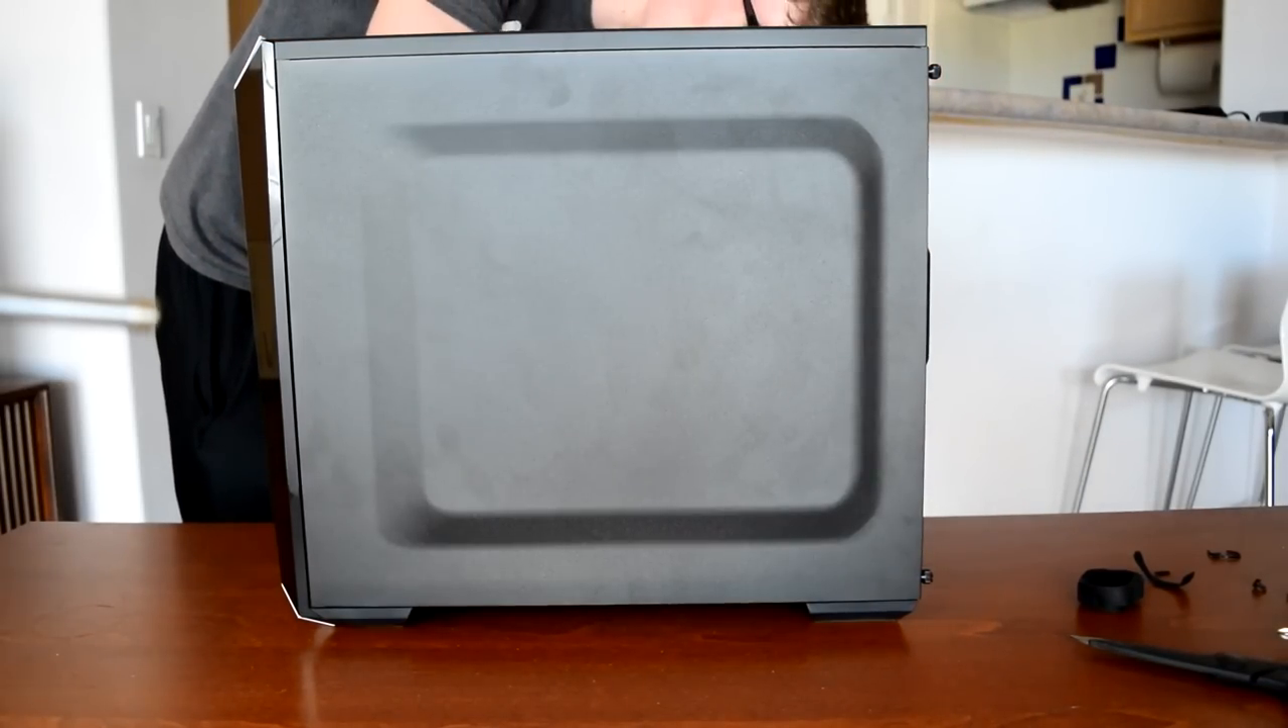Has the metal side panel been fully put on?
Yes.